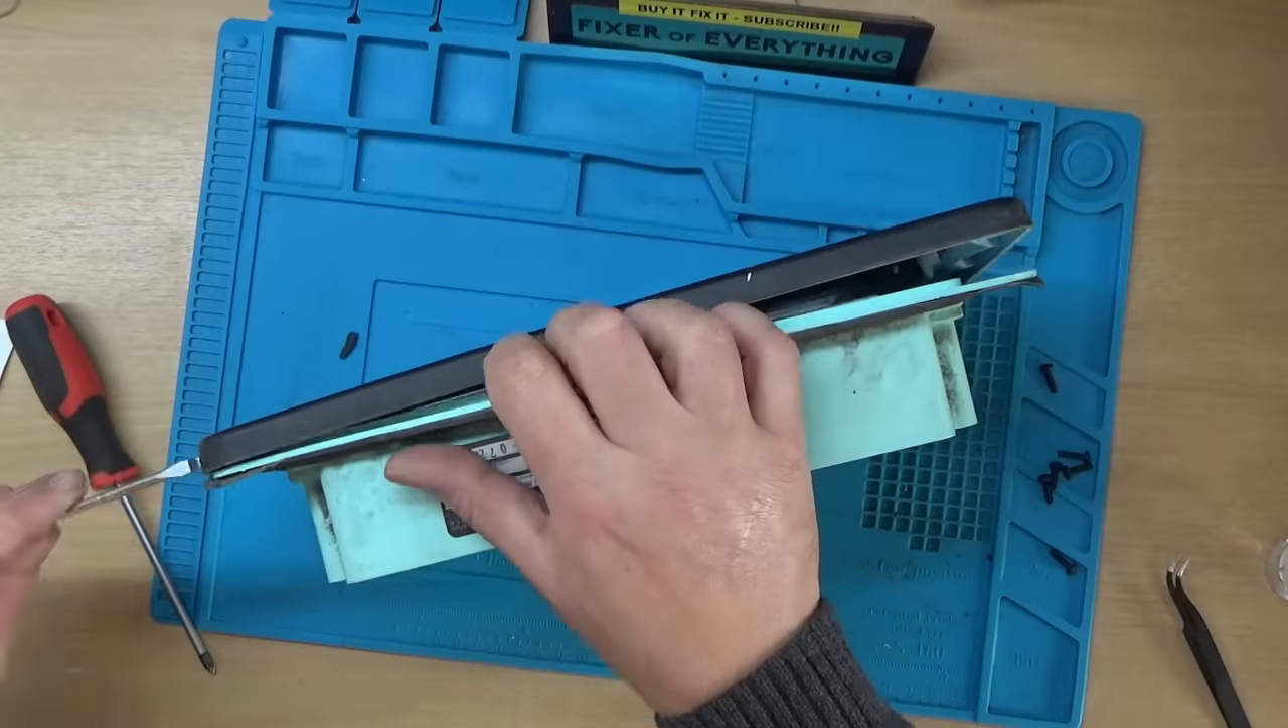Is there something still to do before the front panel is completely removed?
Yes.